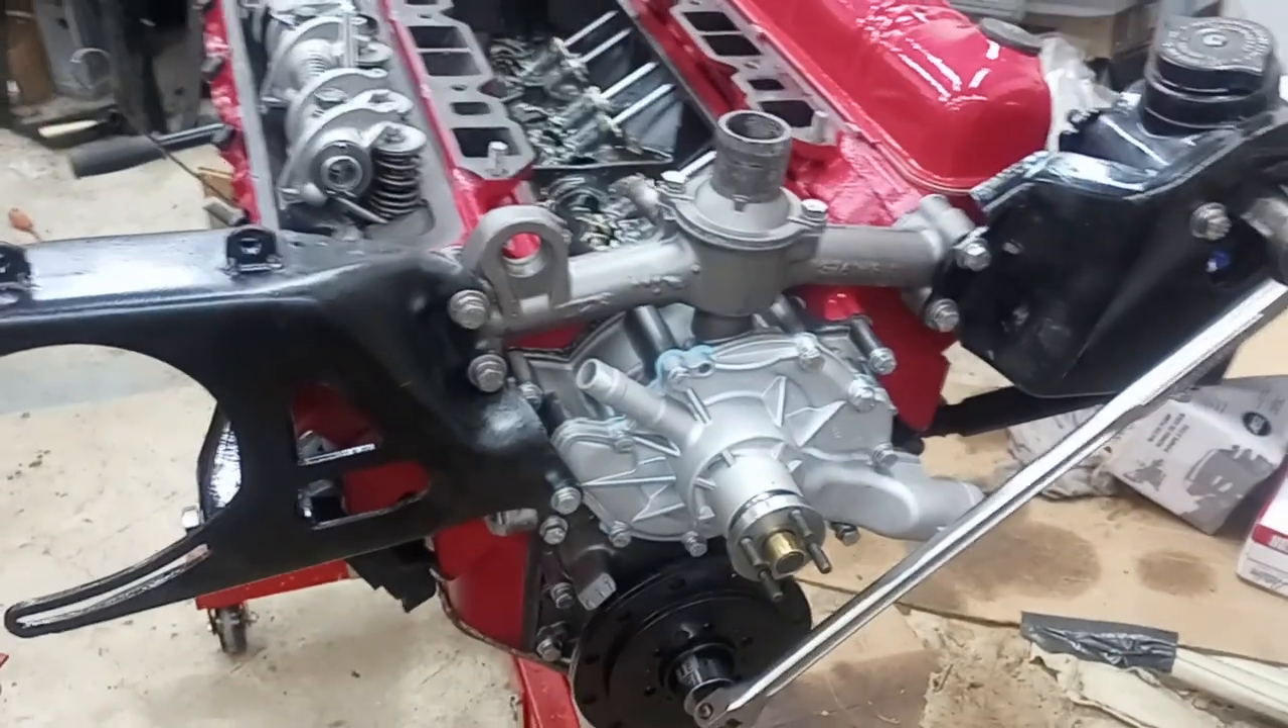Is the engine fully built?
No.